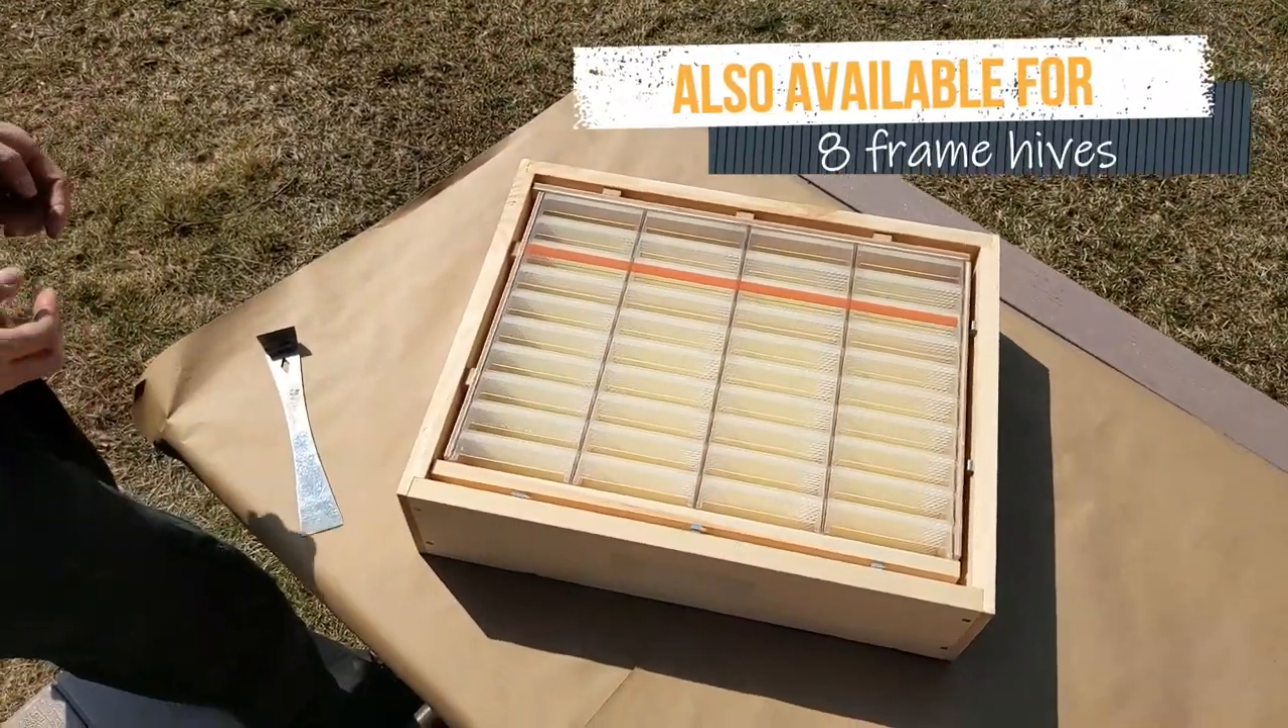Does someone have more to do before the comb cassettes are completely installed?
No.